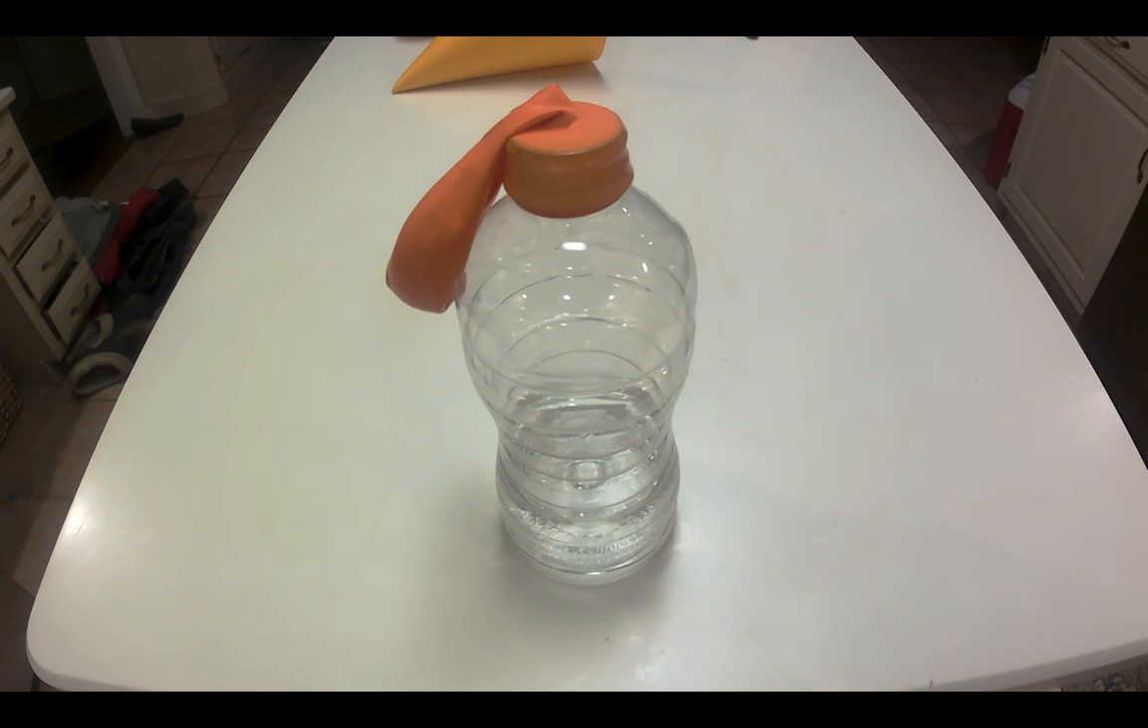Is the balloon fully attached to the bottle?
Yes.